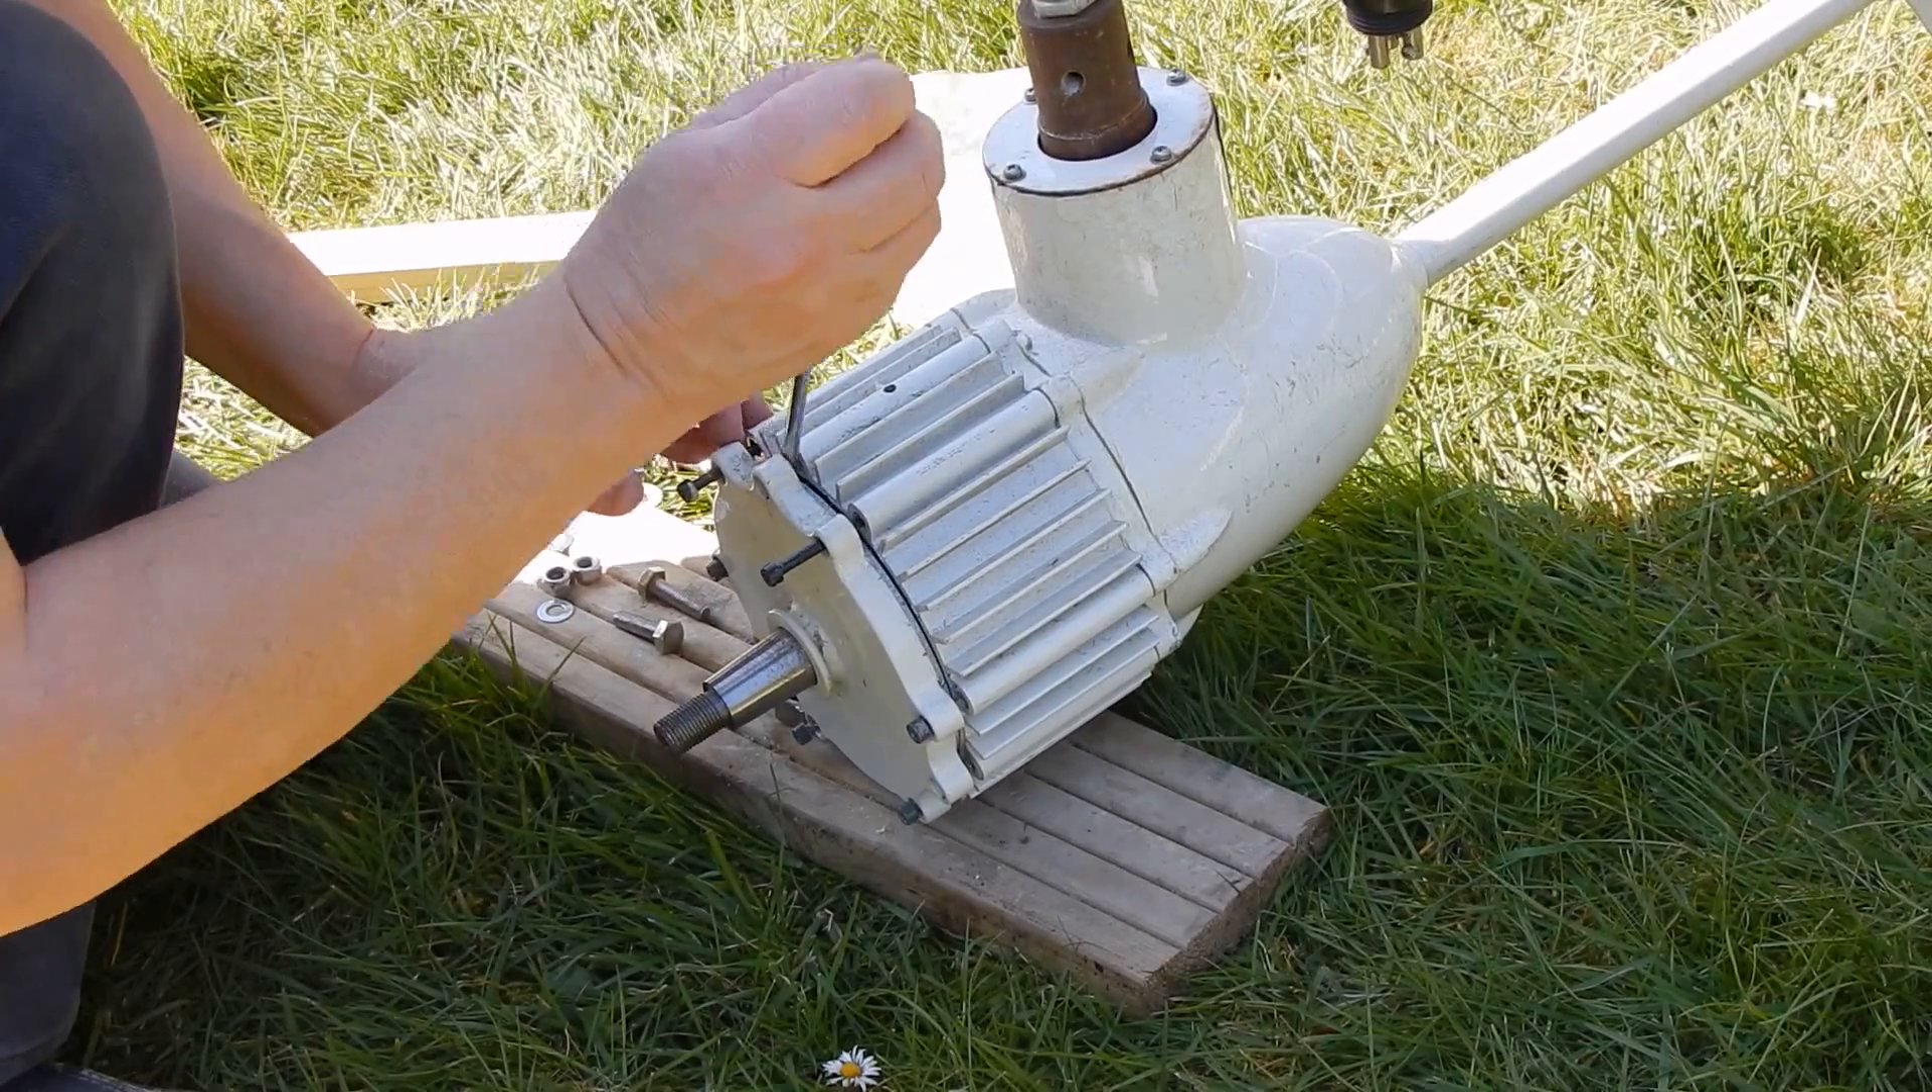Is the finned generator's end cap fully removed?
No.